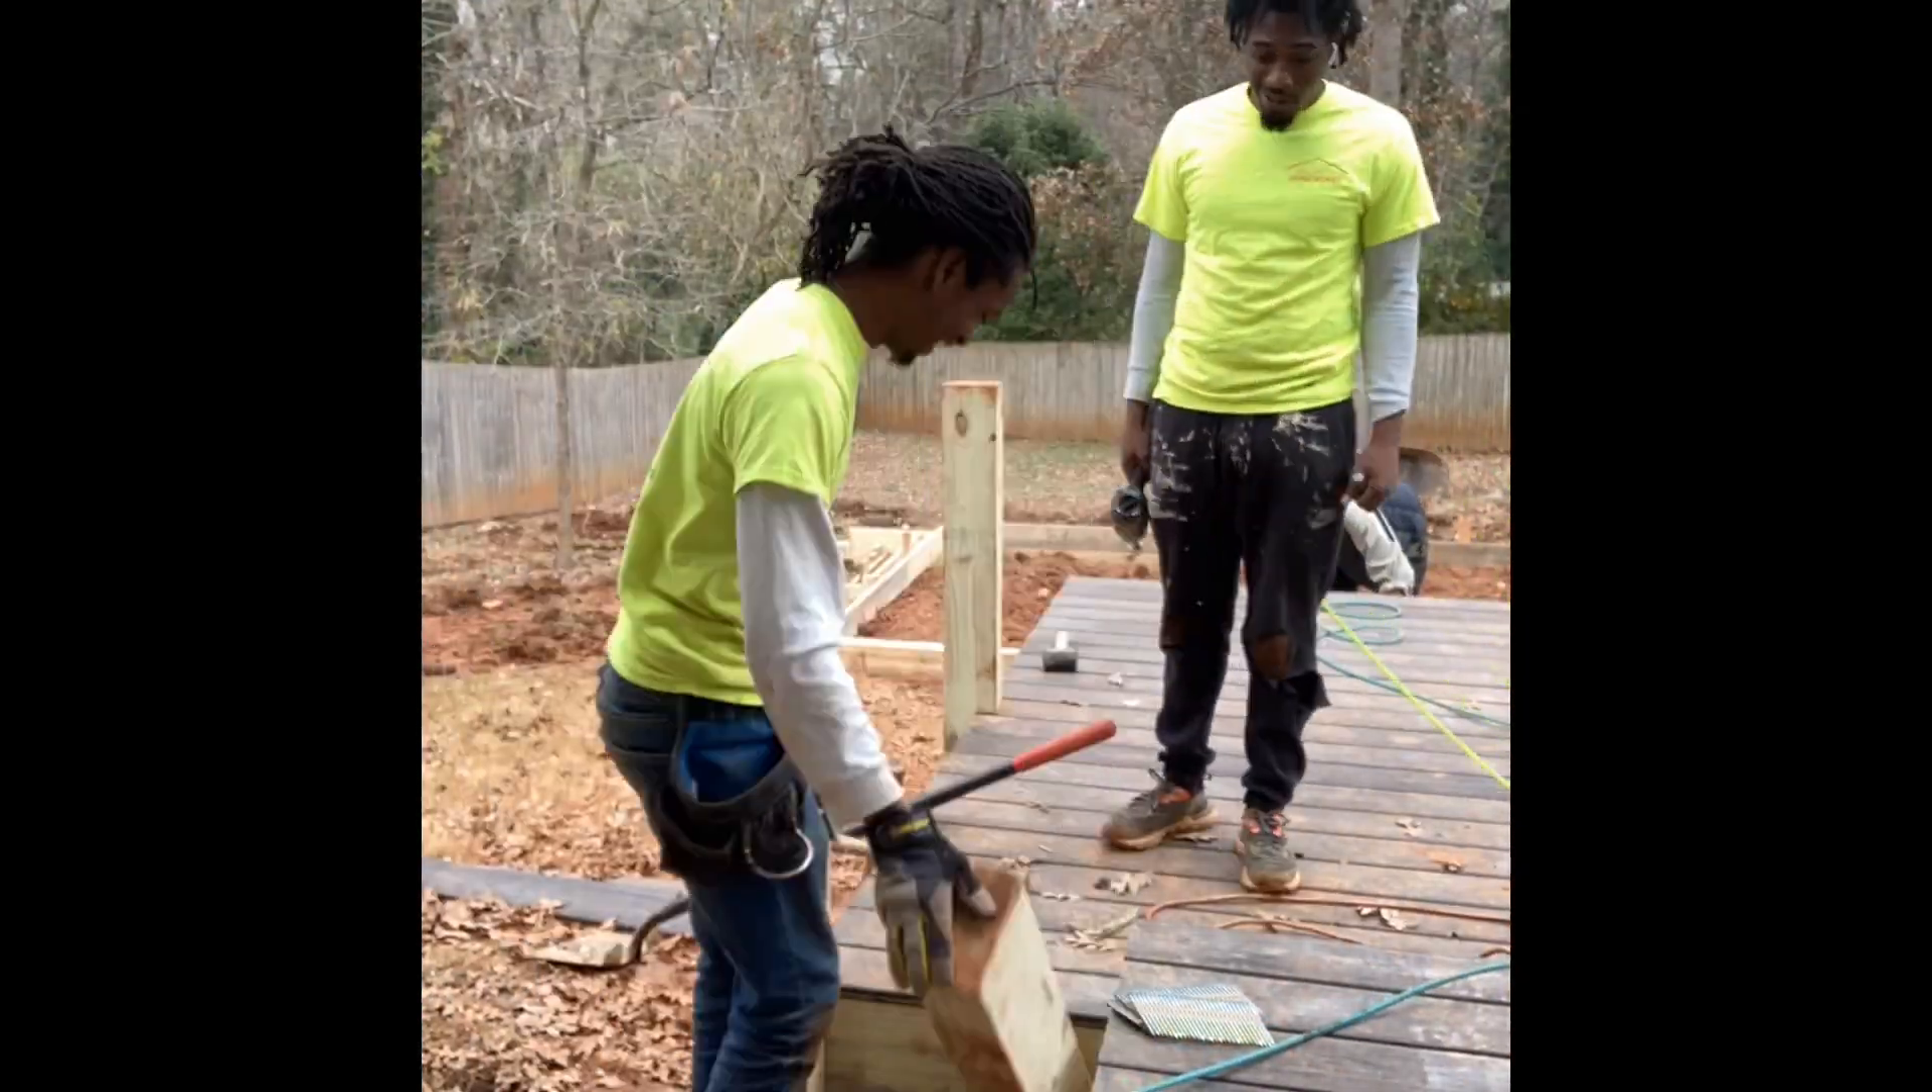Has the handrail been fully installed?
No.